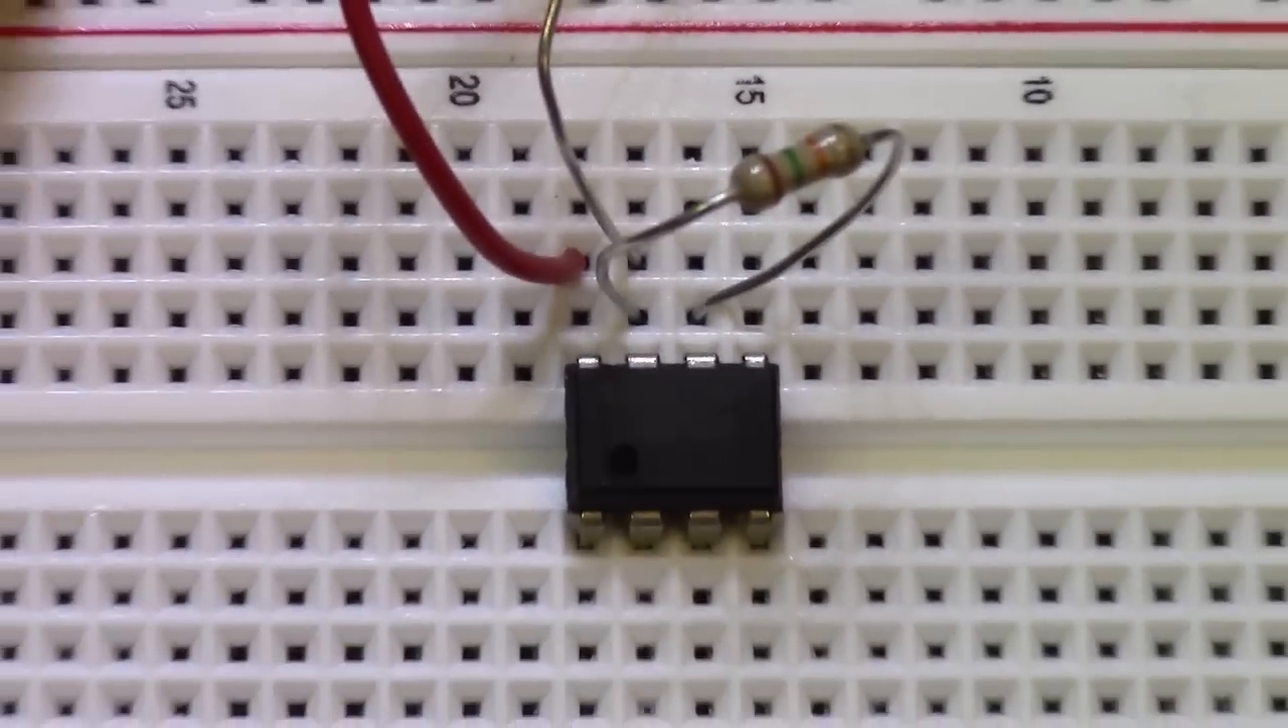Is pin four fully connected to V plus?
No.